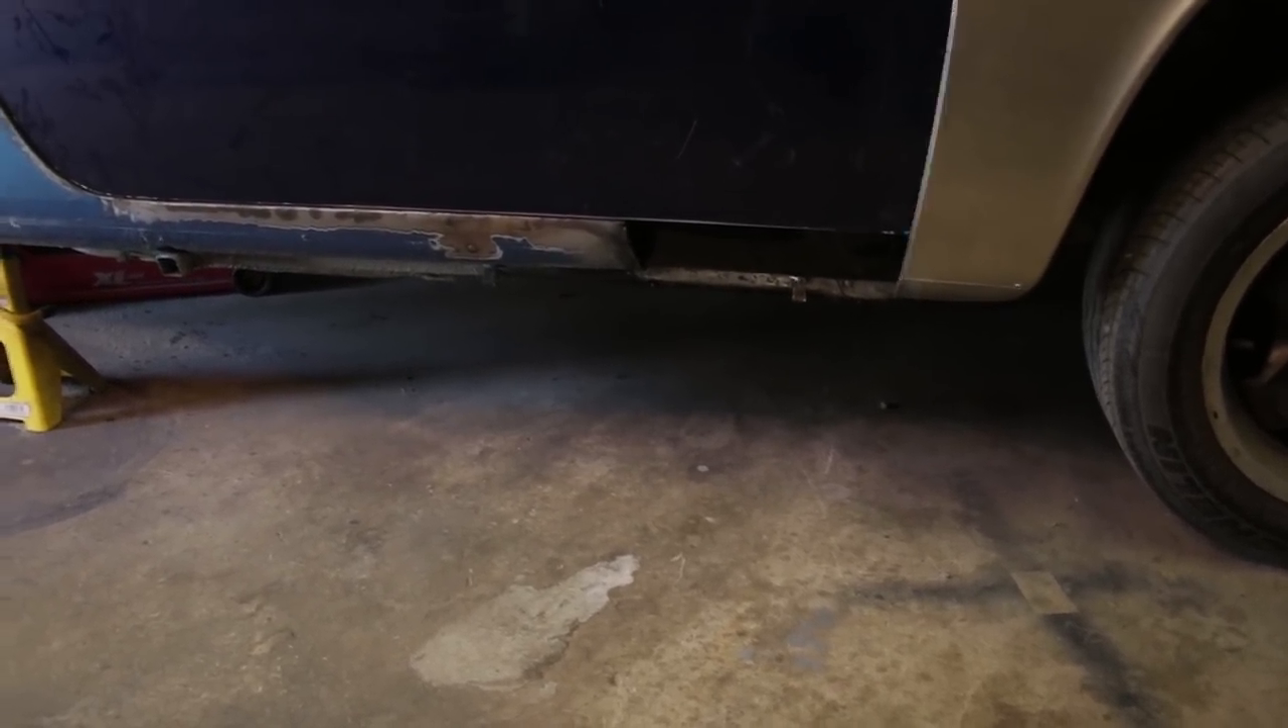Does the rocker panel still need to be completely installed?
Yes.